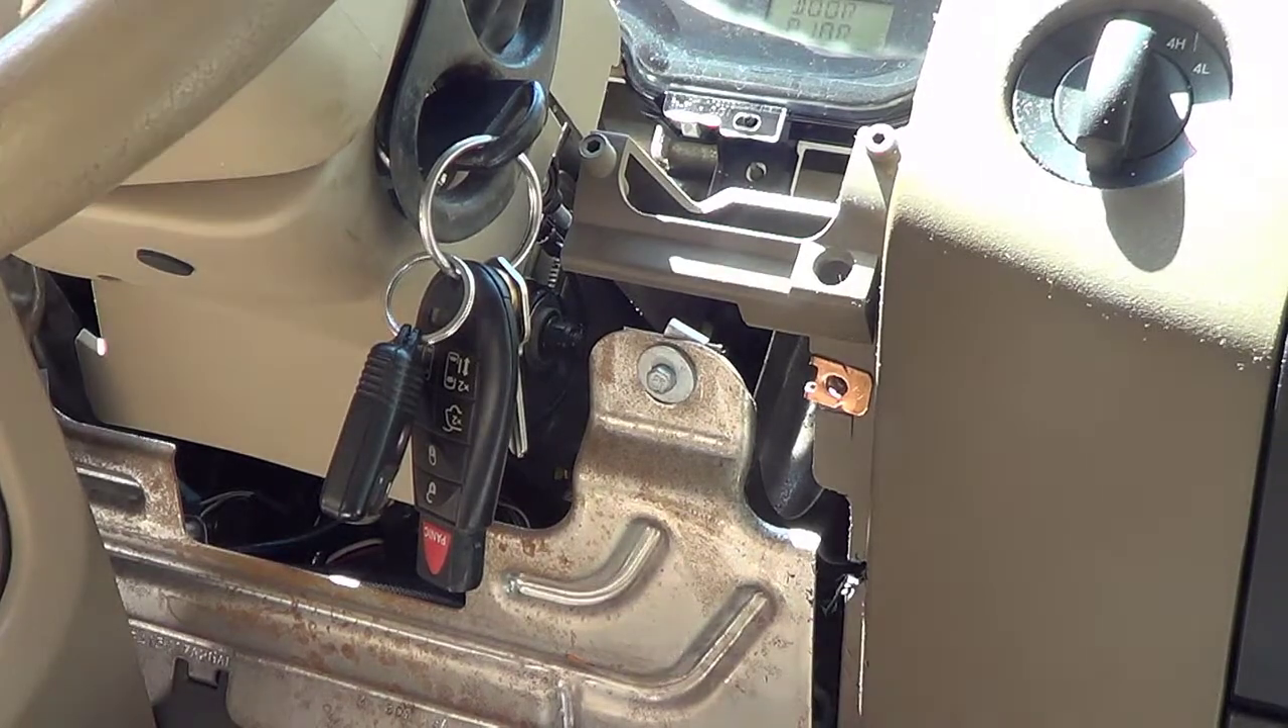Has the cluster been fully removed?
No.